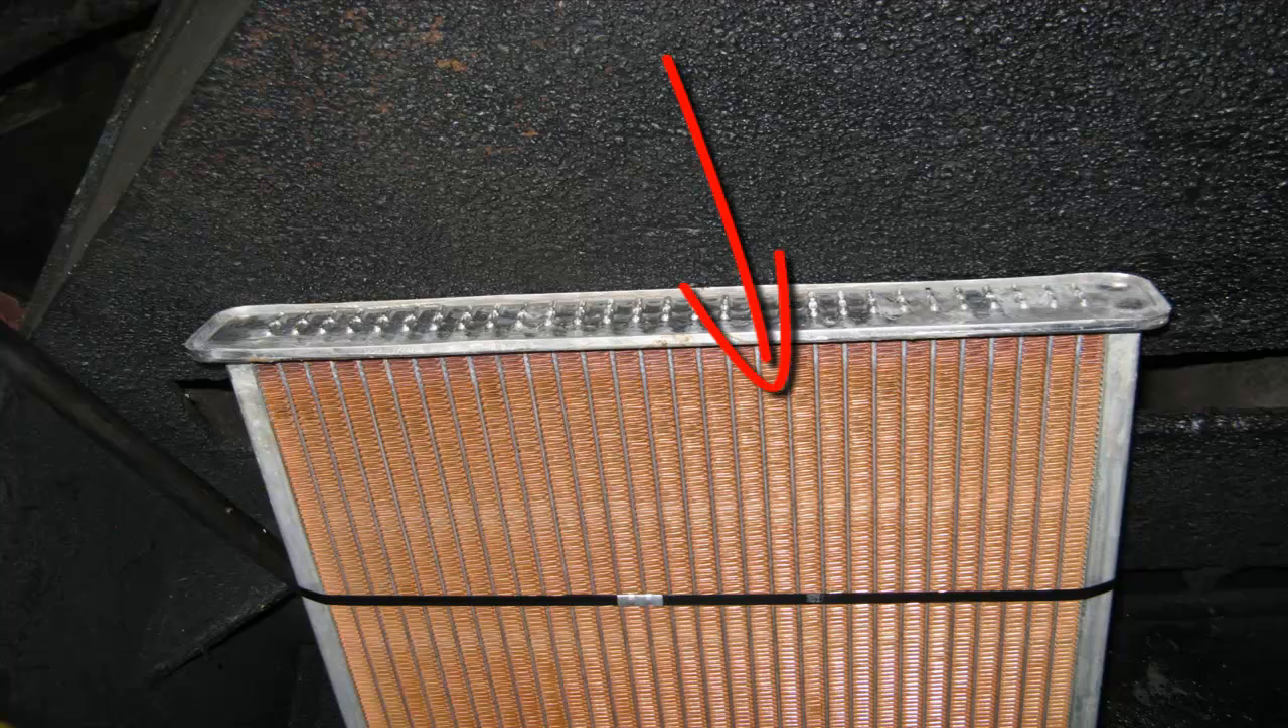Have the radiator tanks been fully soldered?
No.